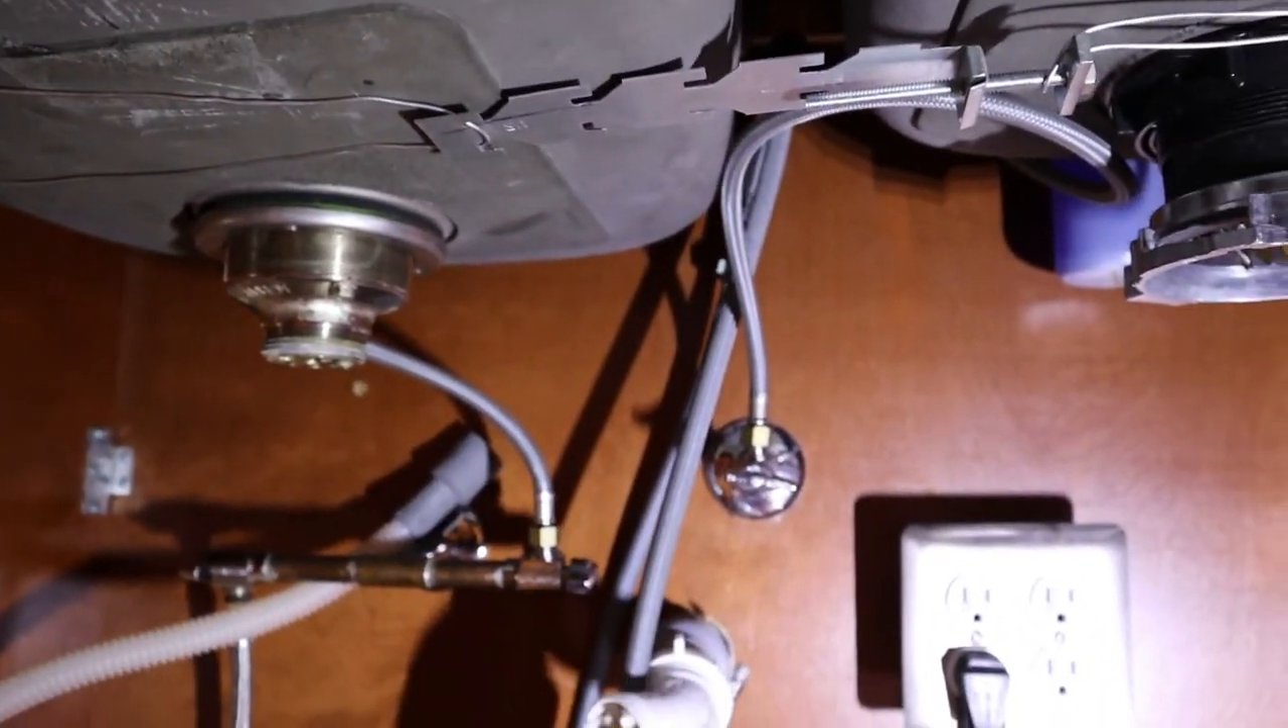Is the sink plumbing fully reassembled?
No.